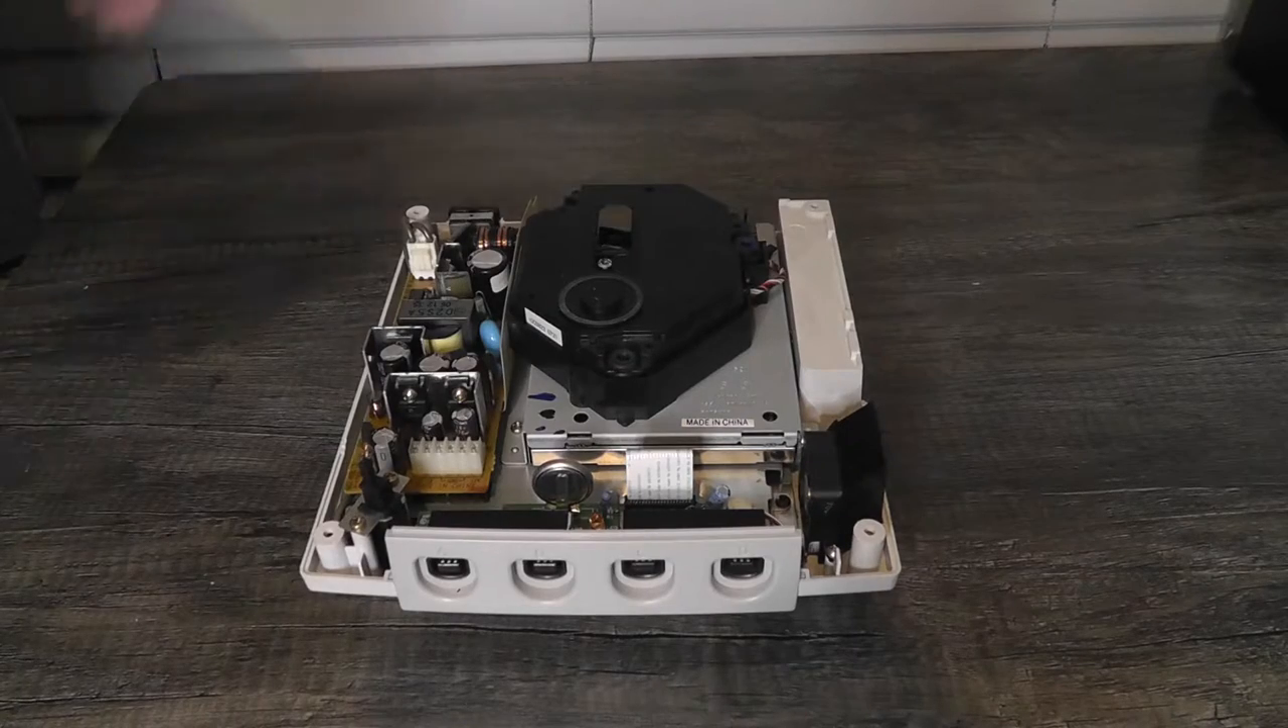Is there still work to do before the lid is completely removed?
No.